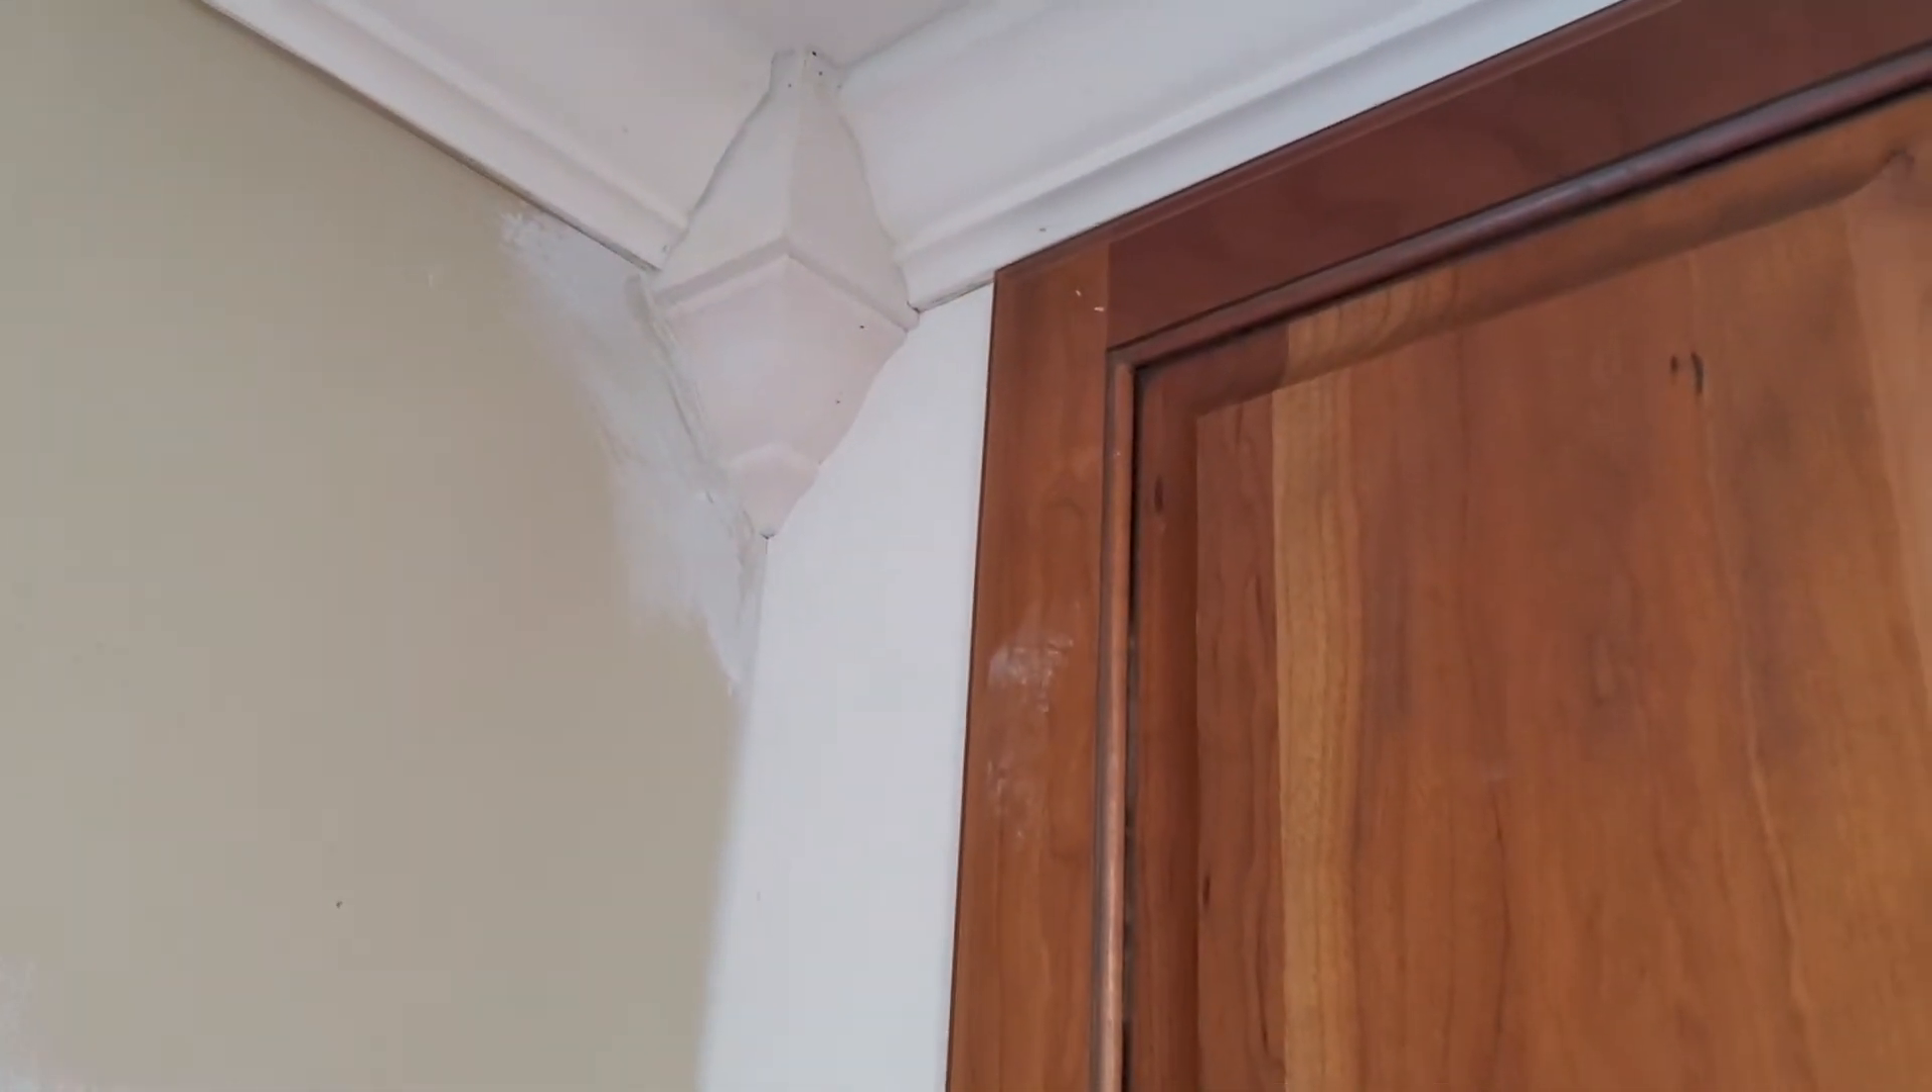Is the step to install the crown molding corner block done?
Yes.